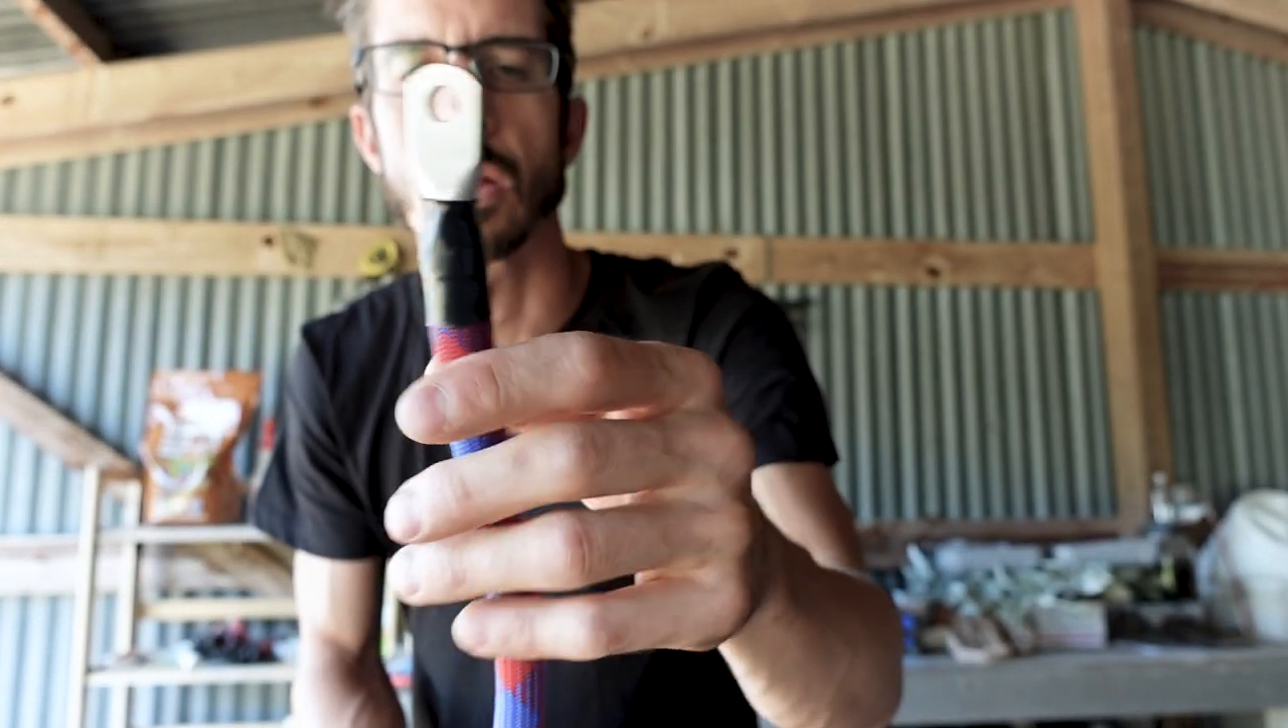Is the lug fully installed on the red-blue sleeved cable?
Yes.